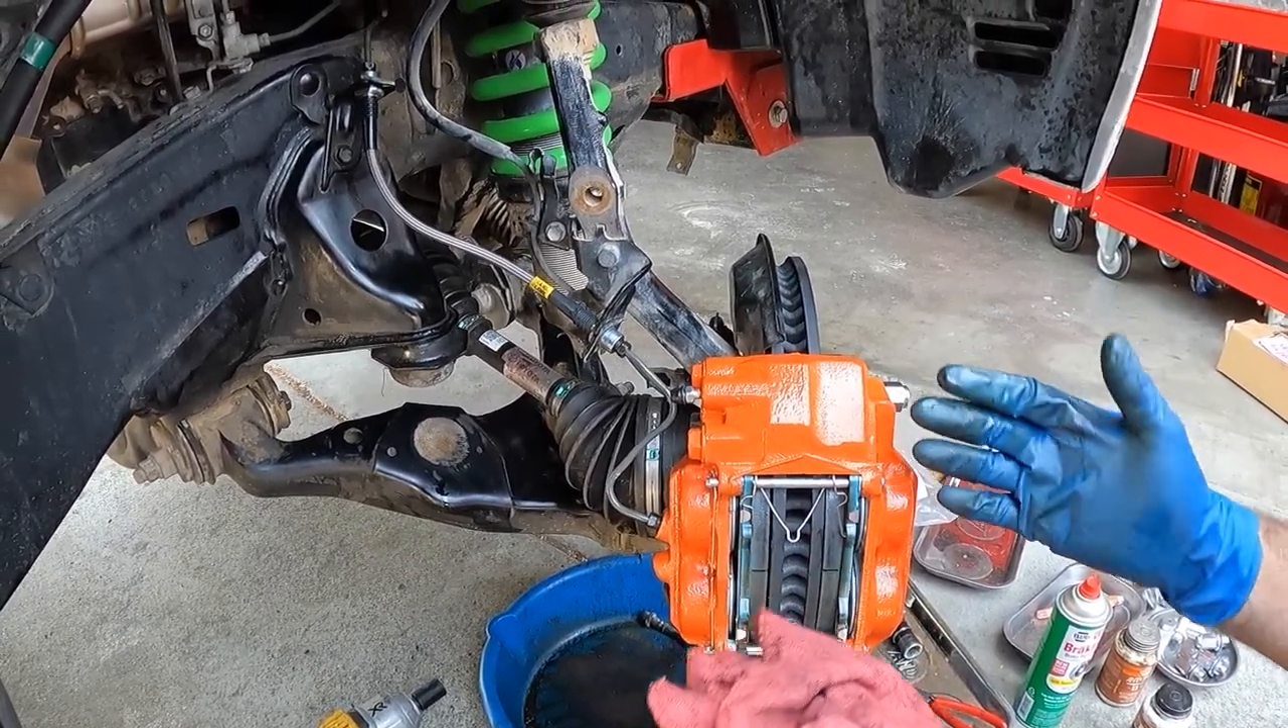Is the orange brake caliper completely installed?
Yes.